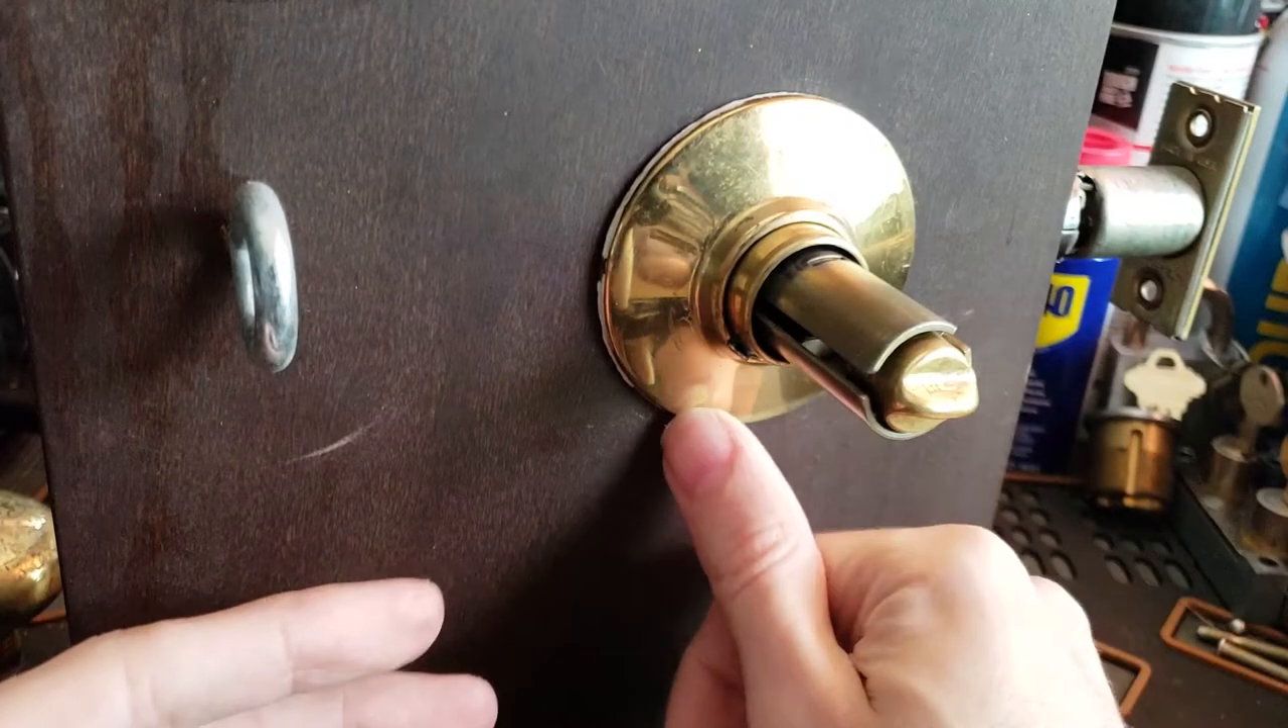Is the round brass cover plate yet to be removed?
Yes.